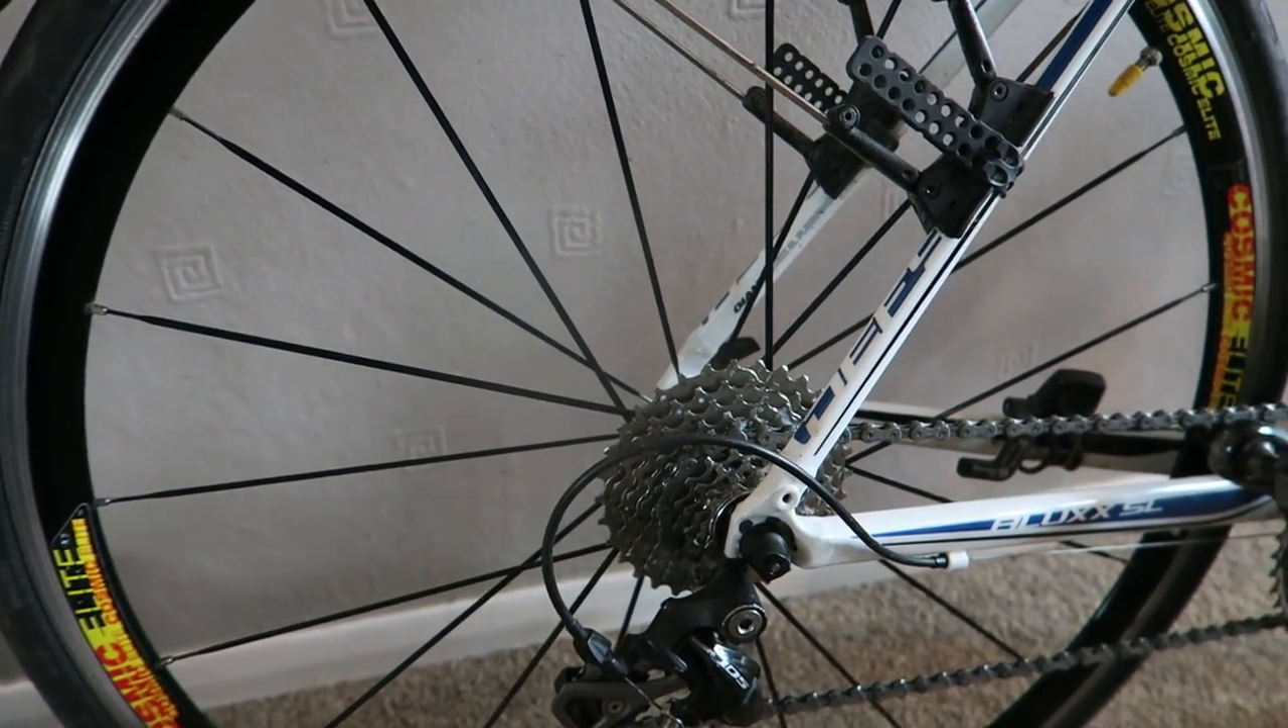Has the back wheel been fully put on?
Yes.